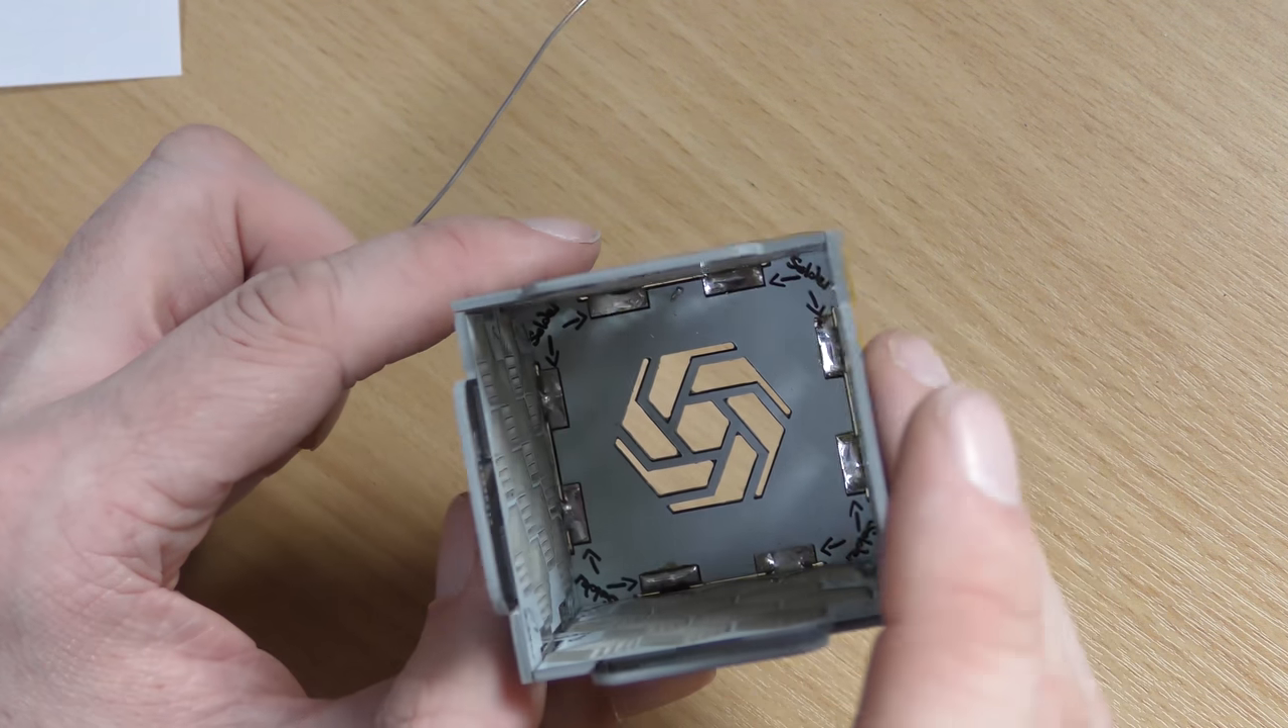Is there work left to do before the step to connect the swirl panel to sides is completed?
No.